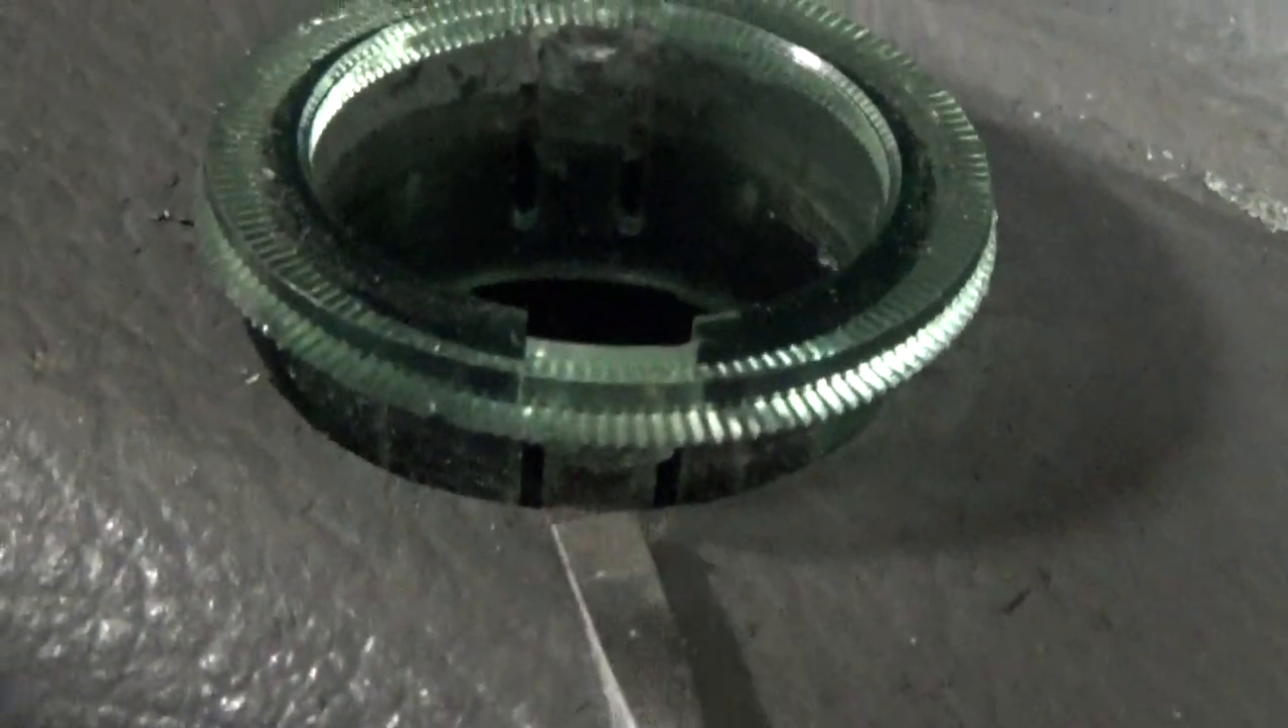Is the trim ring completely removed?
No.